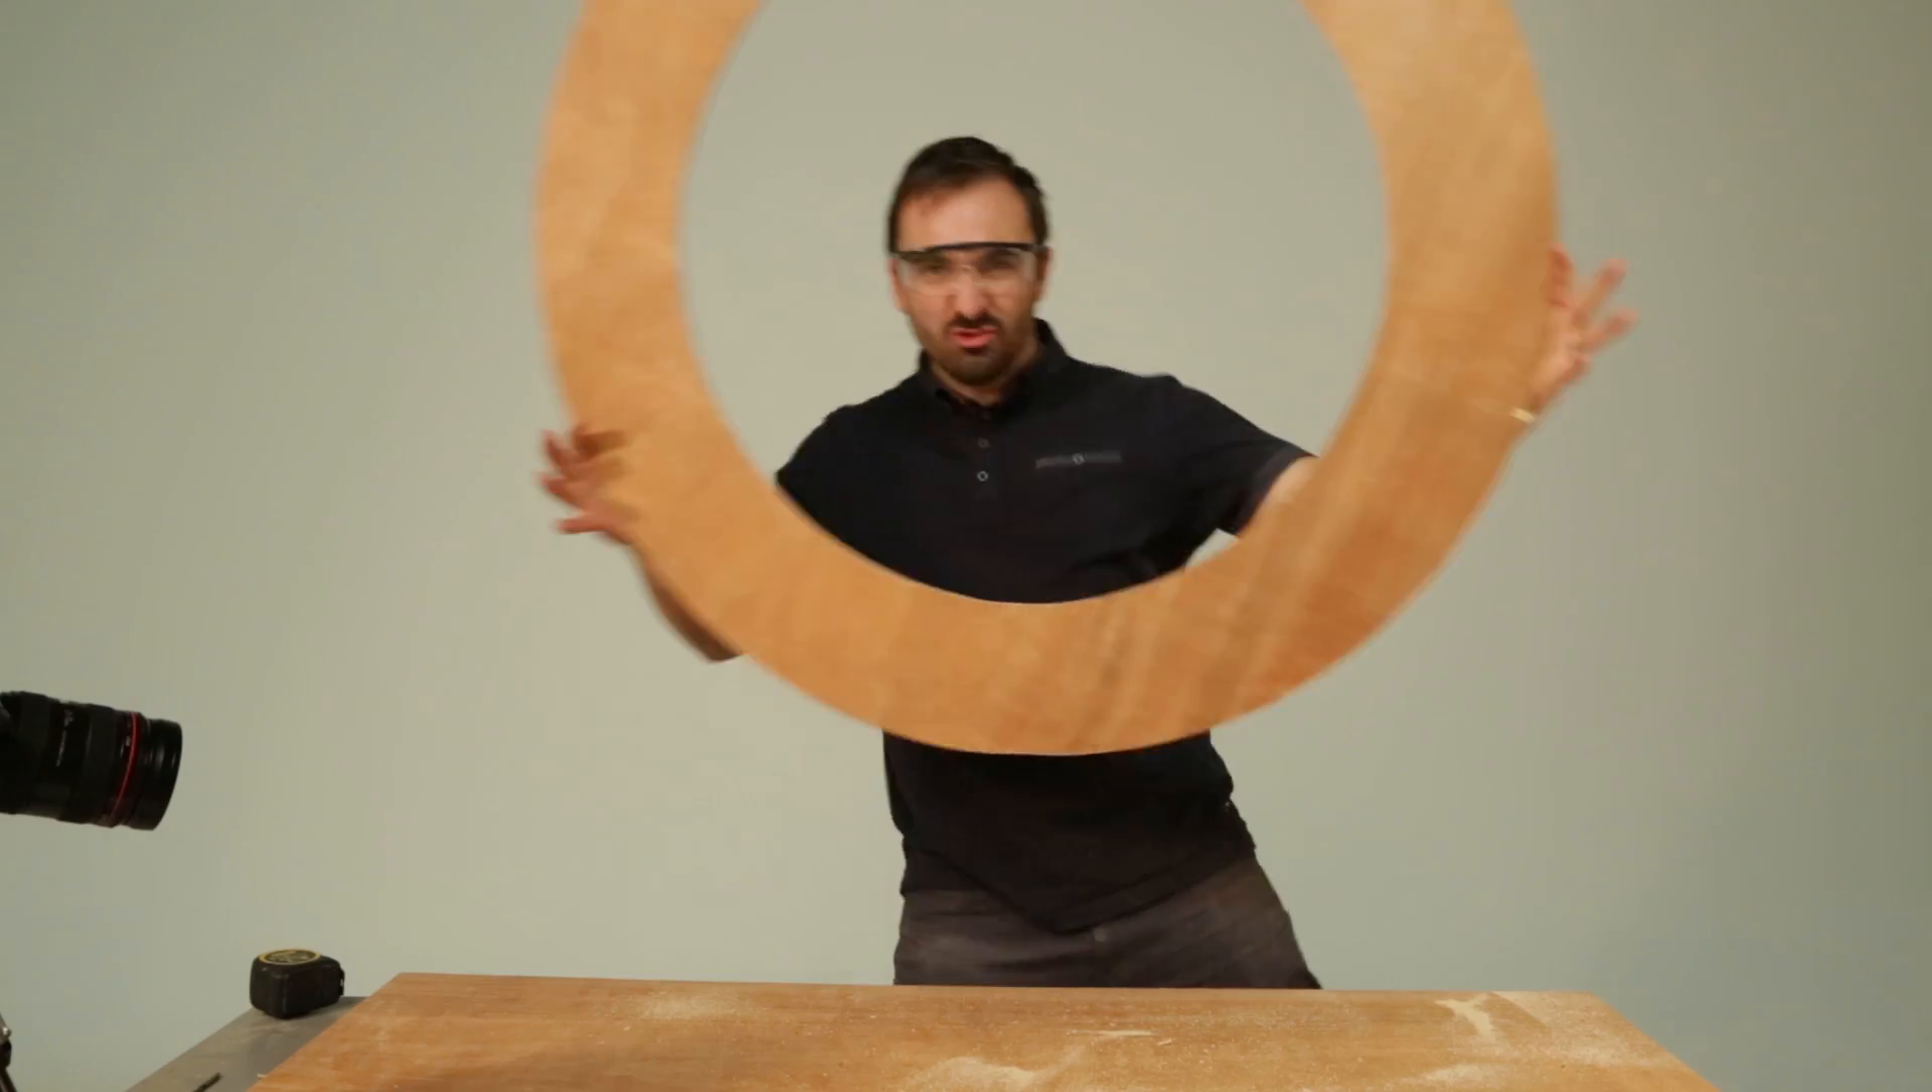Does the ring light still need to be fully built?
Yes.